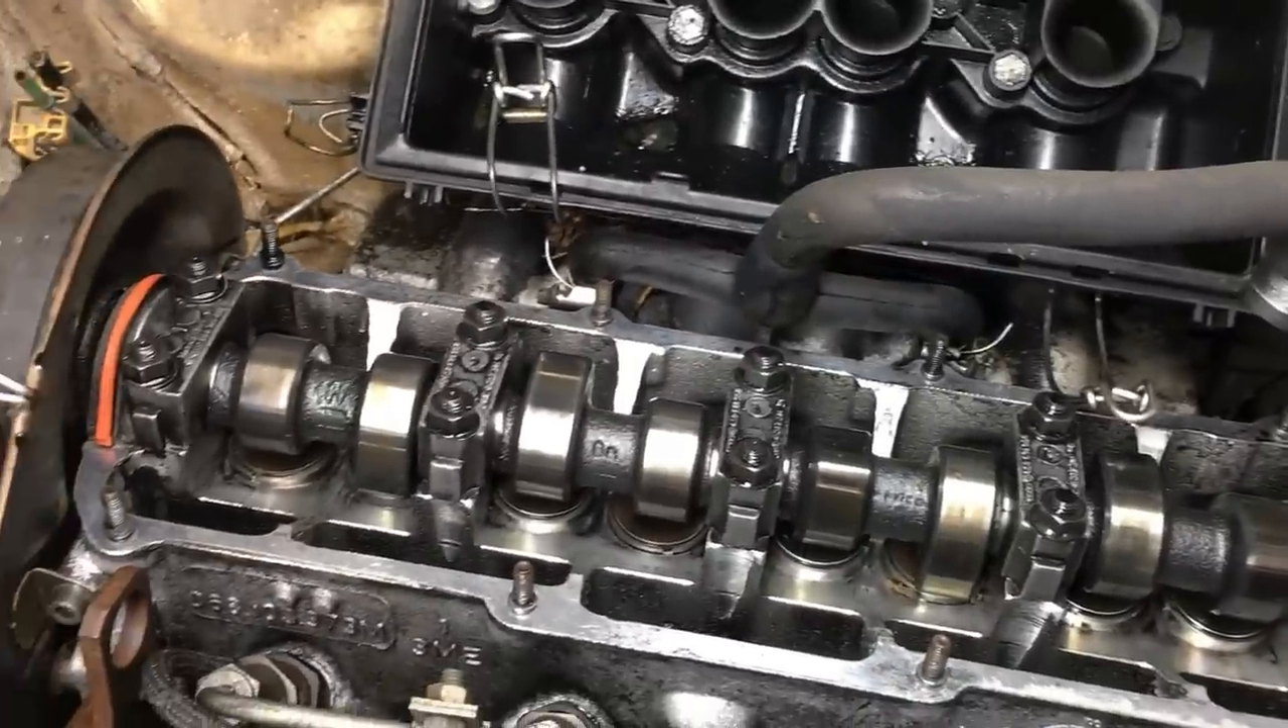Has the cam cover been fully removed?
Yes.